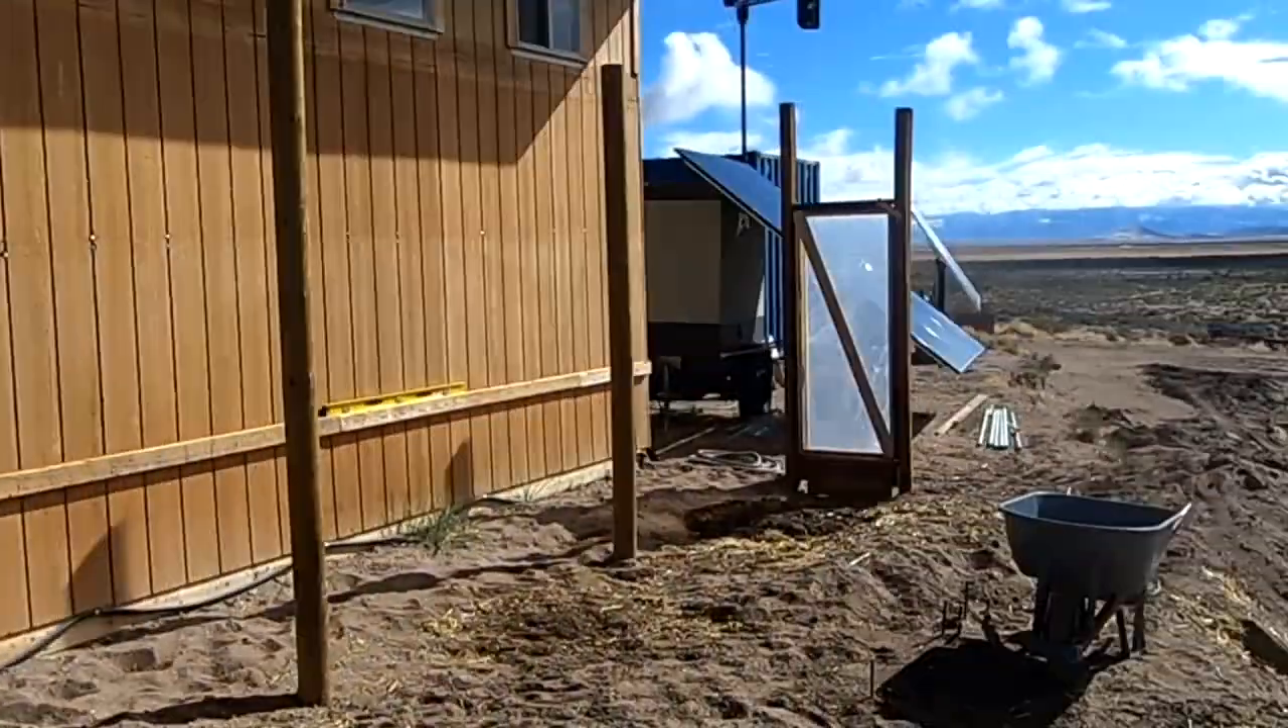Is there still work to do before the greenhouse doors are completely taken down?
Yes.